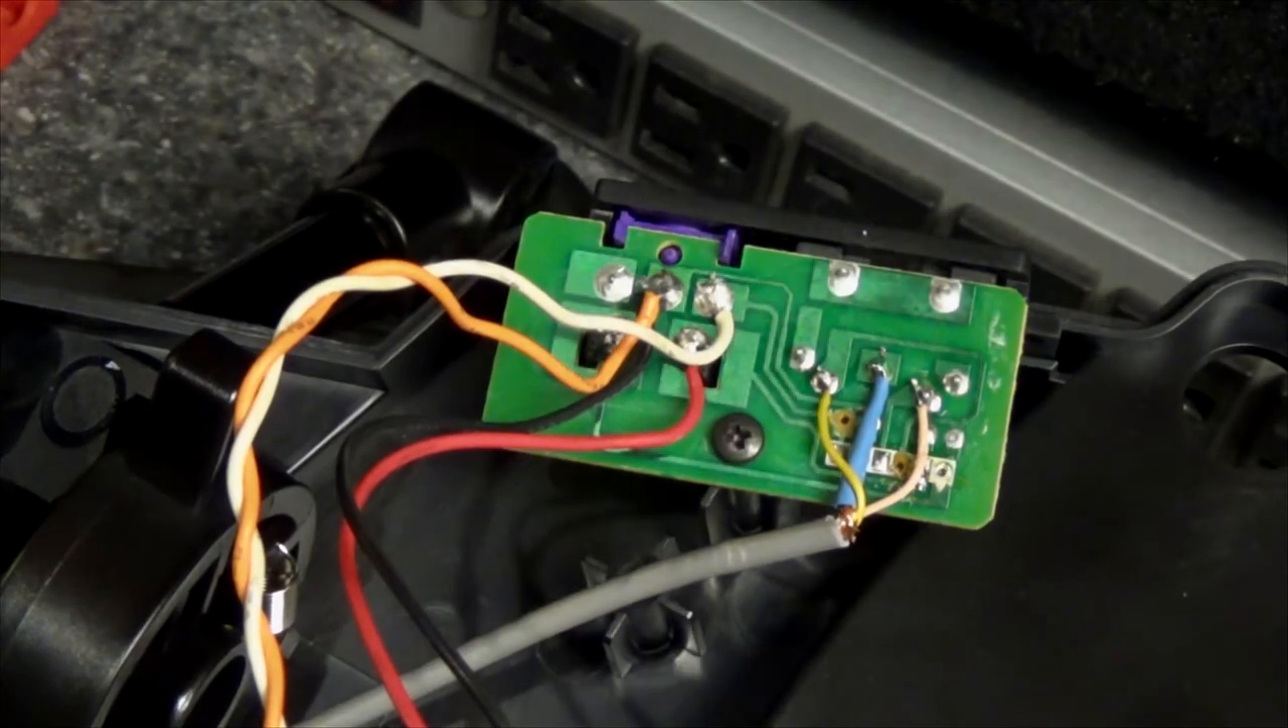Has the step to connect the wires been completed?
Yes.